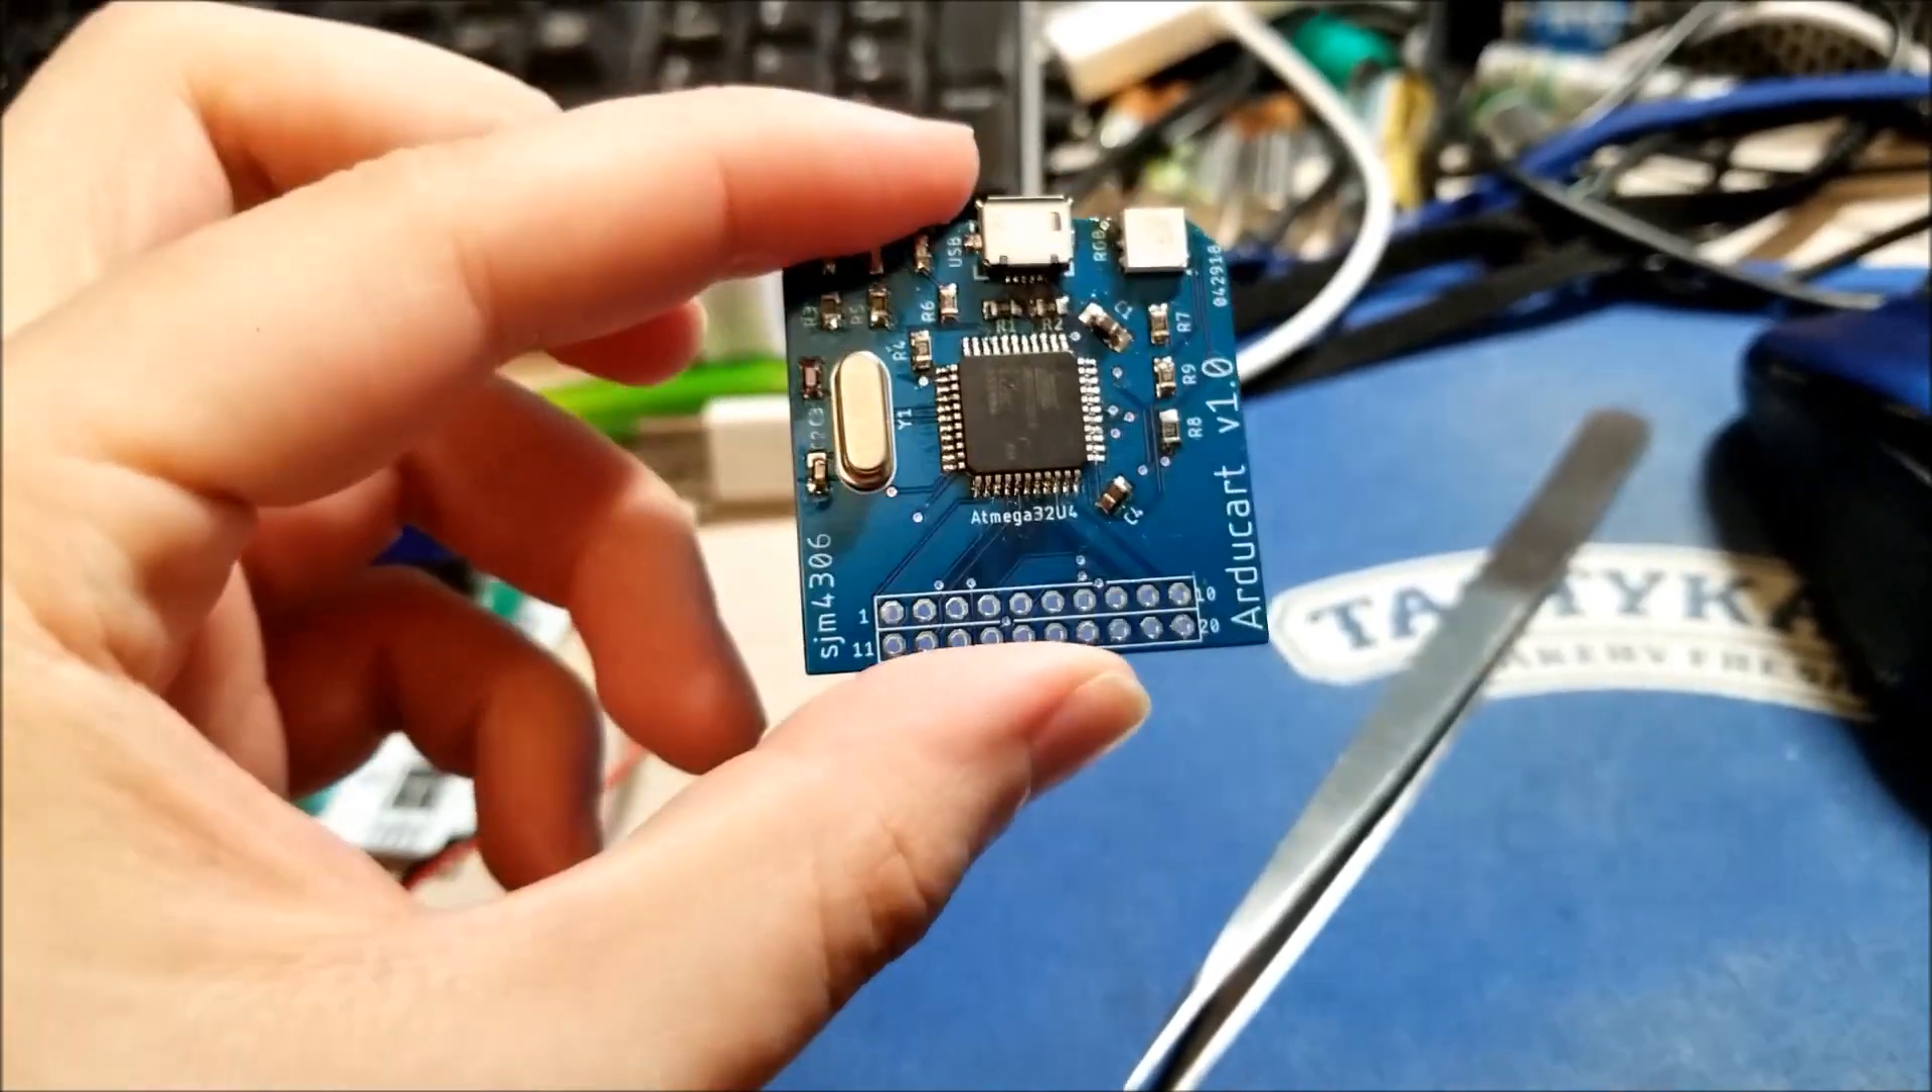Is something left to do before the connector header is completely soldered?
Yes.